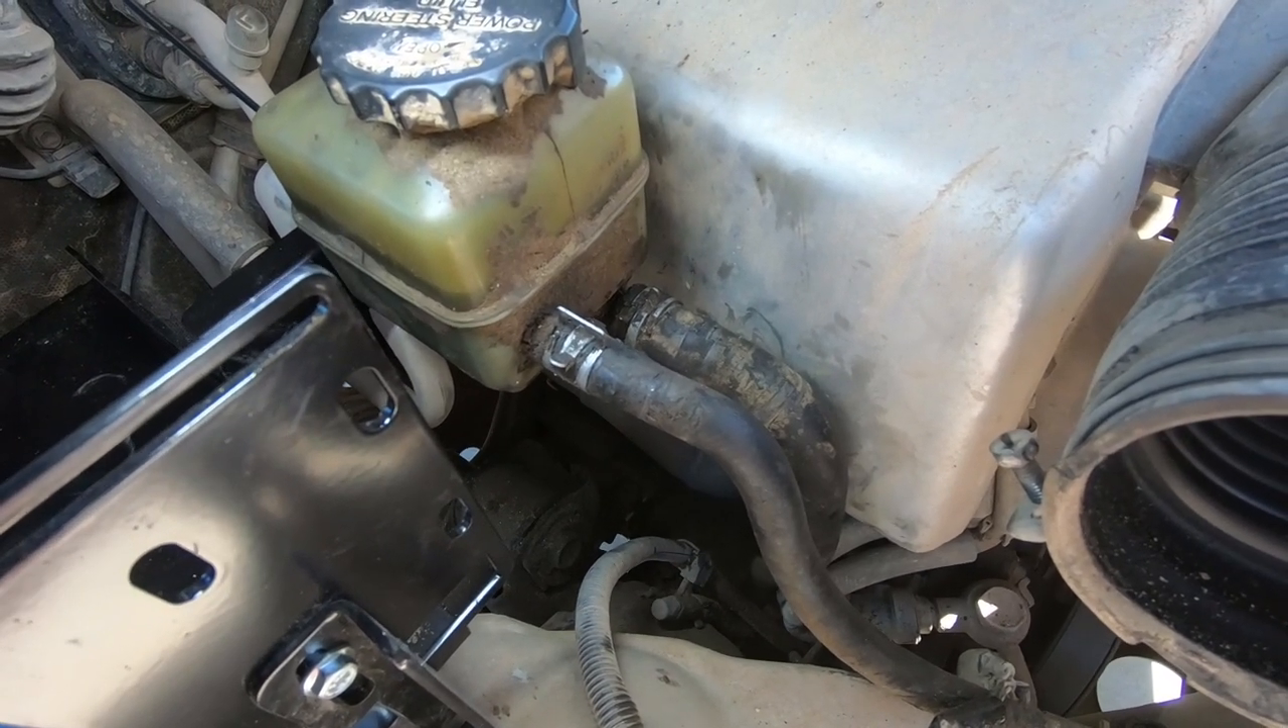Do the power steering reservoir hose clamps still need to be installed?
No.